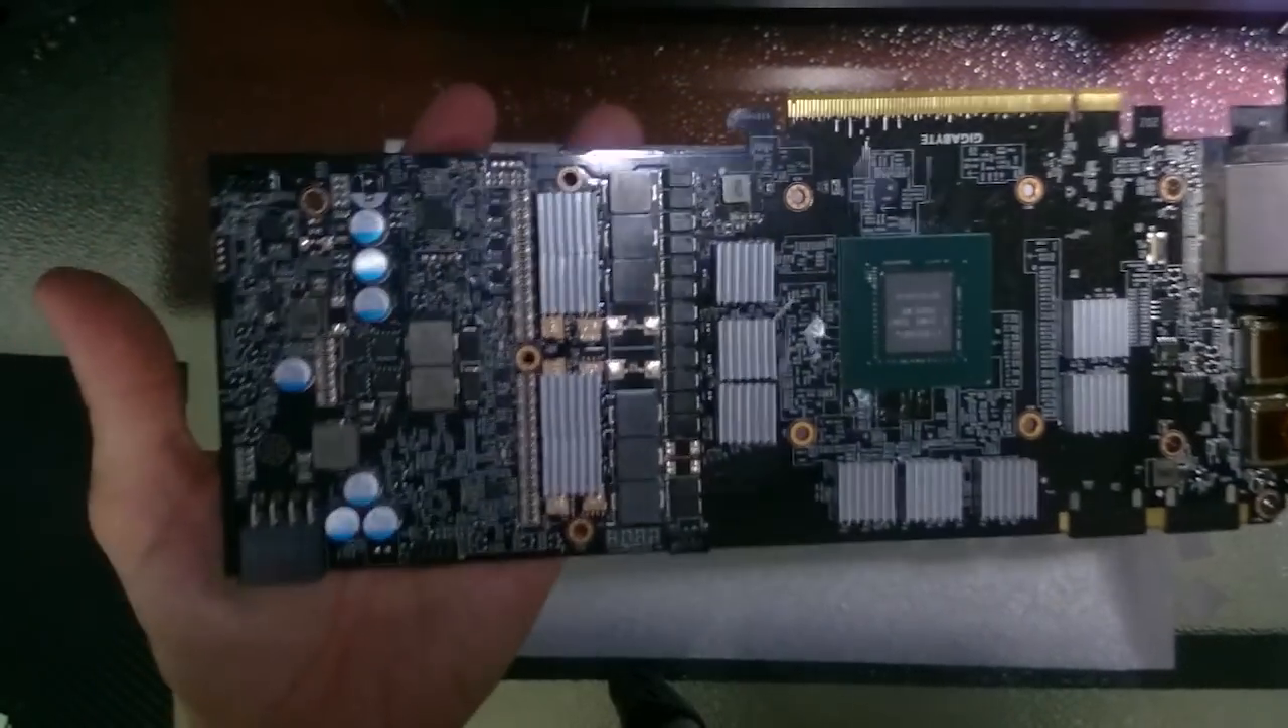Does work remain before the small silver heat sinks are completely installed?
No.